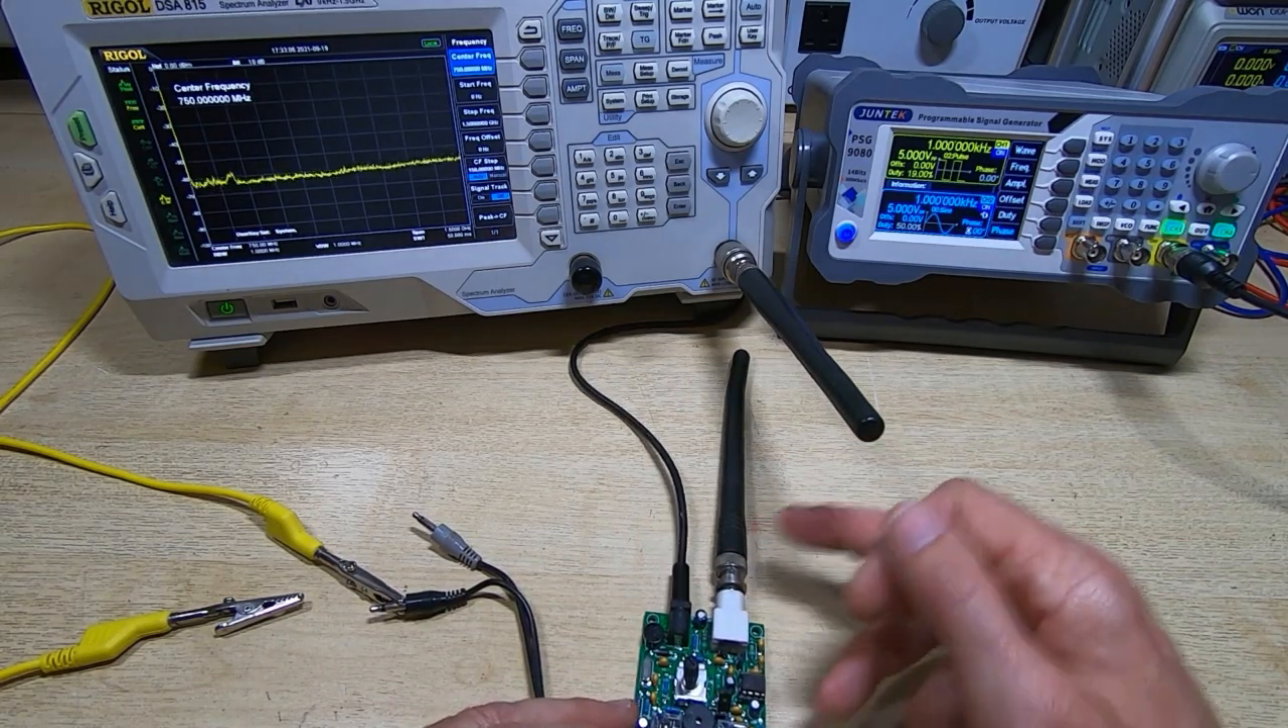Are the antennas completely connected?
Yes.